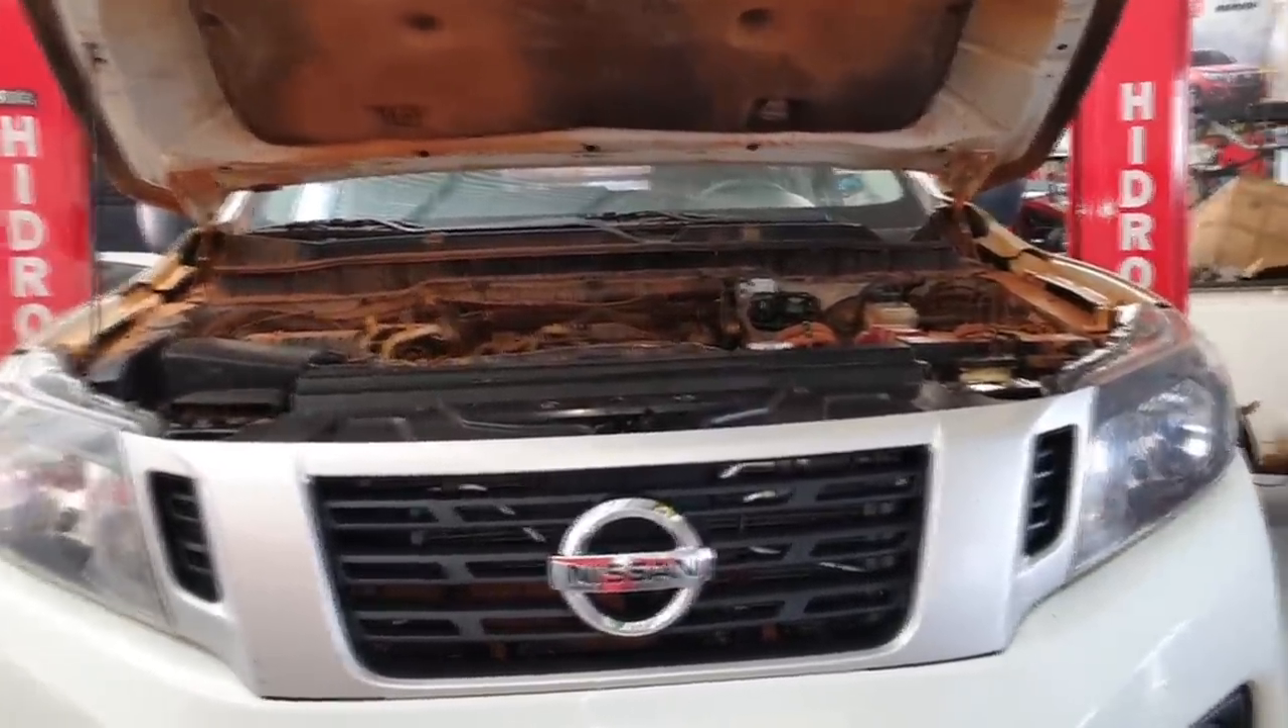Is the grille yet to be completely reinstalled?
No.